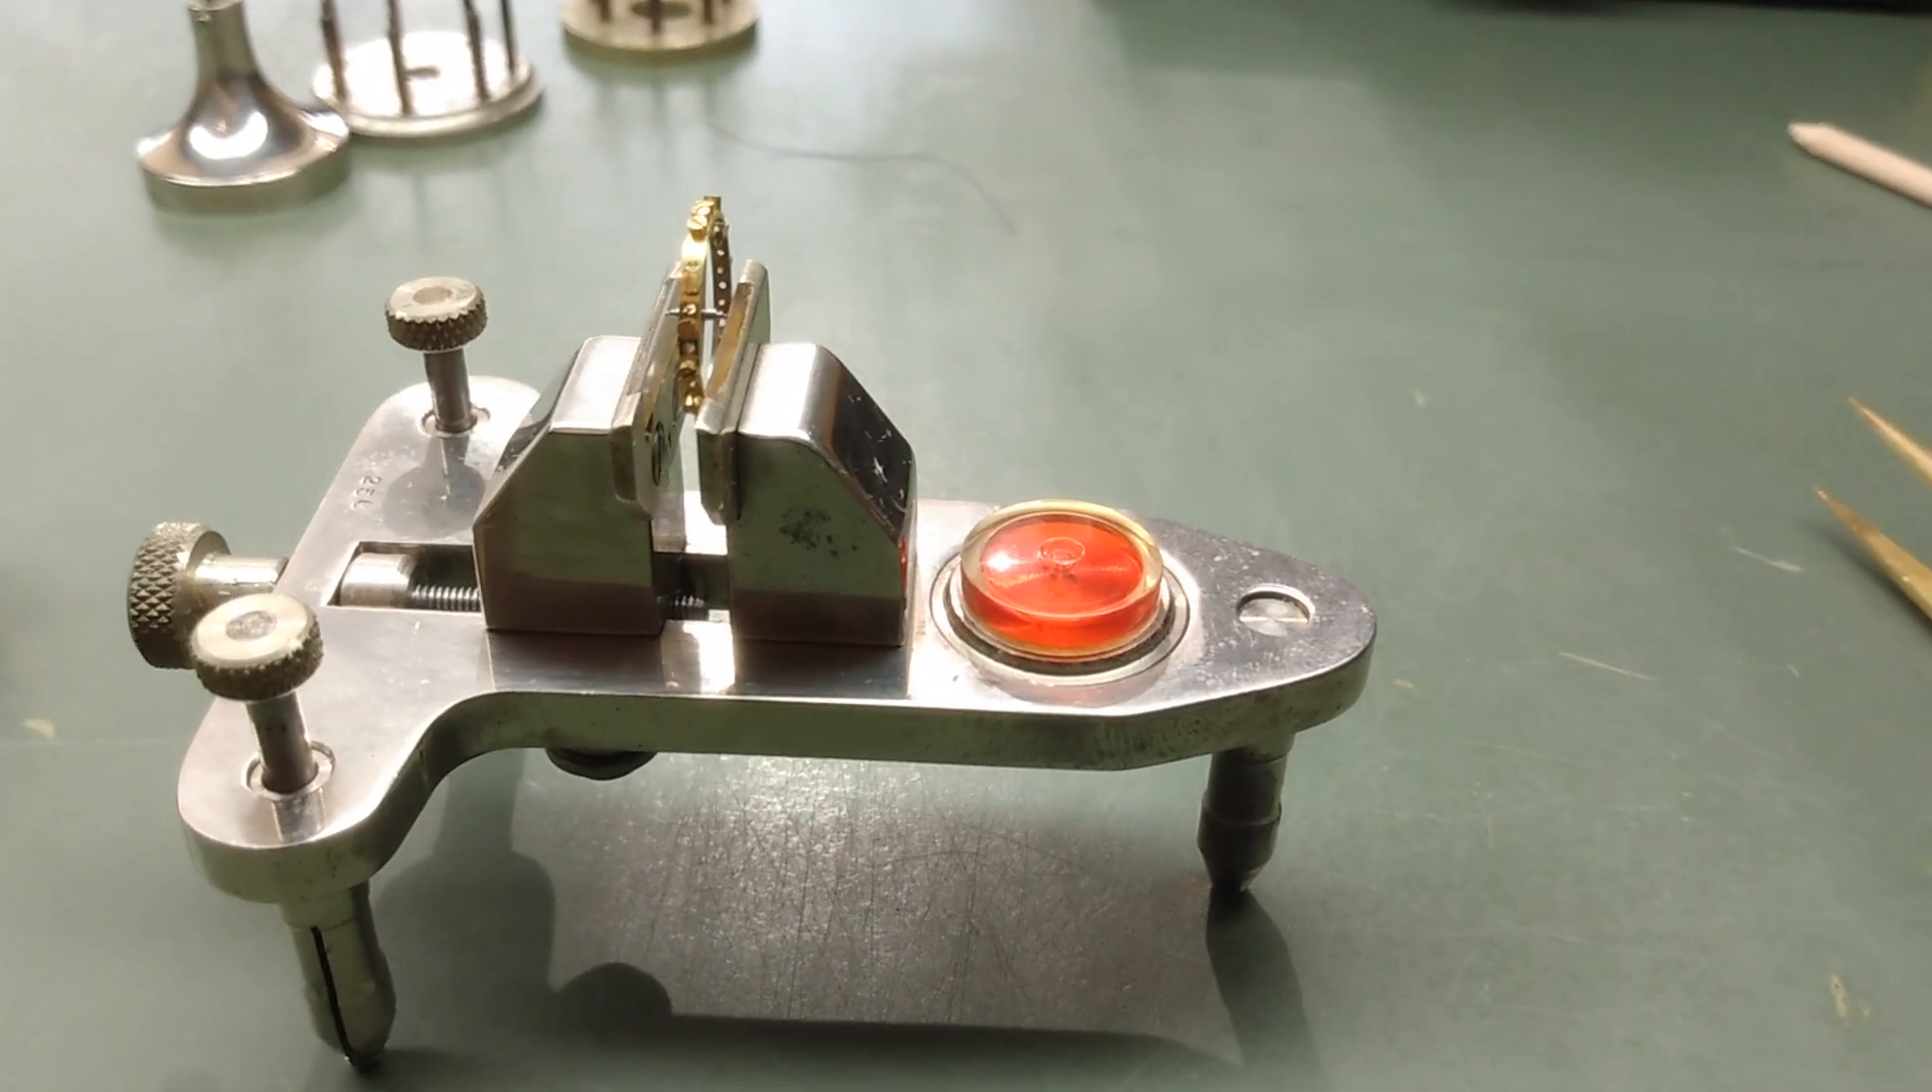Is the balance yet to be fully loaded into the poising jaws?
No.